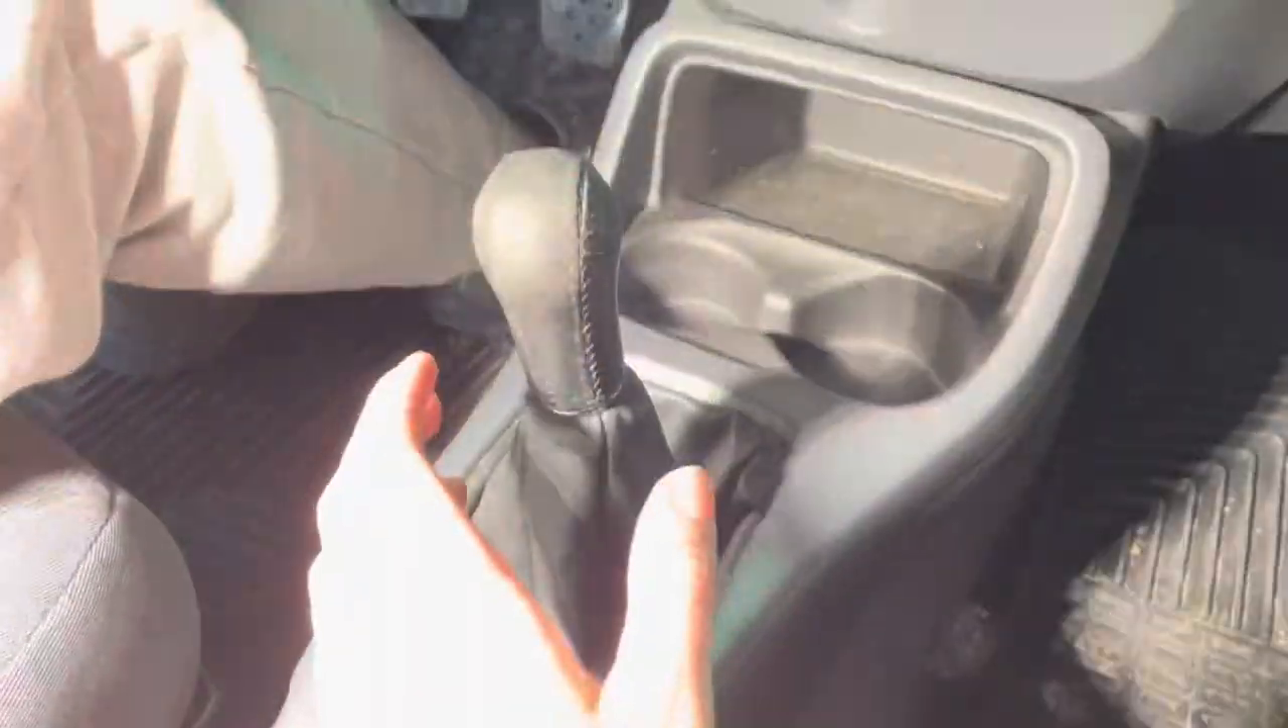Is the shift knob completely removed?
No.